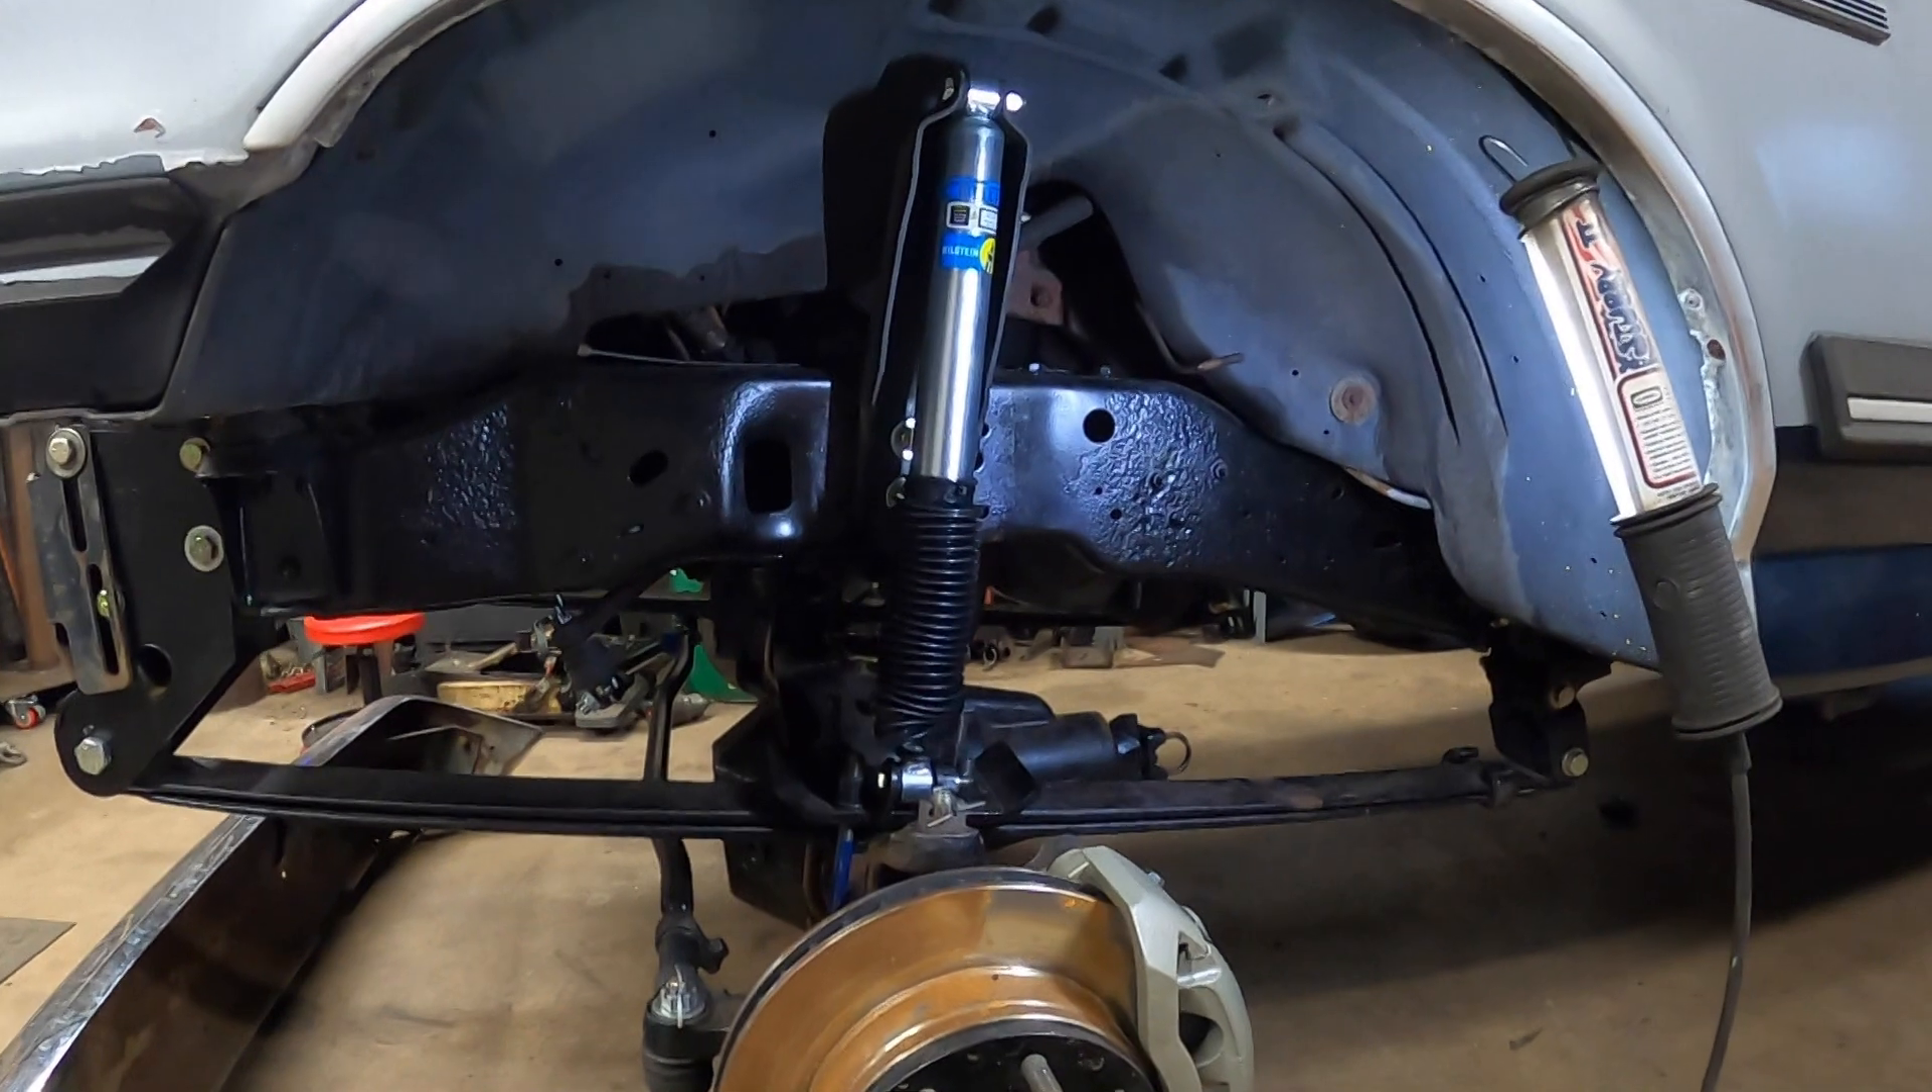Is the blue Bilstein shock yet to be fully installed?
No.